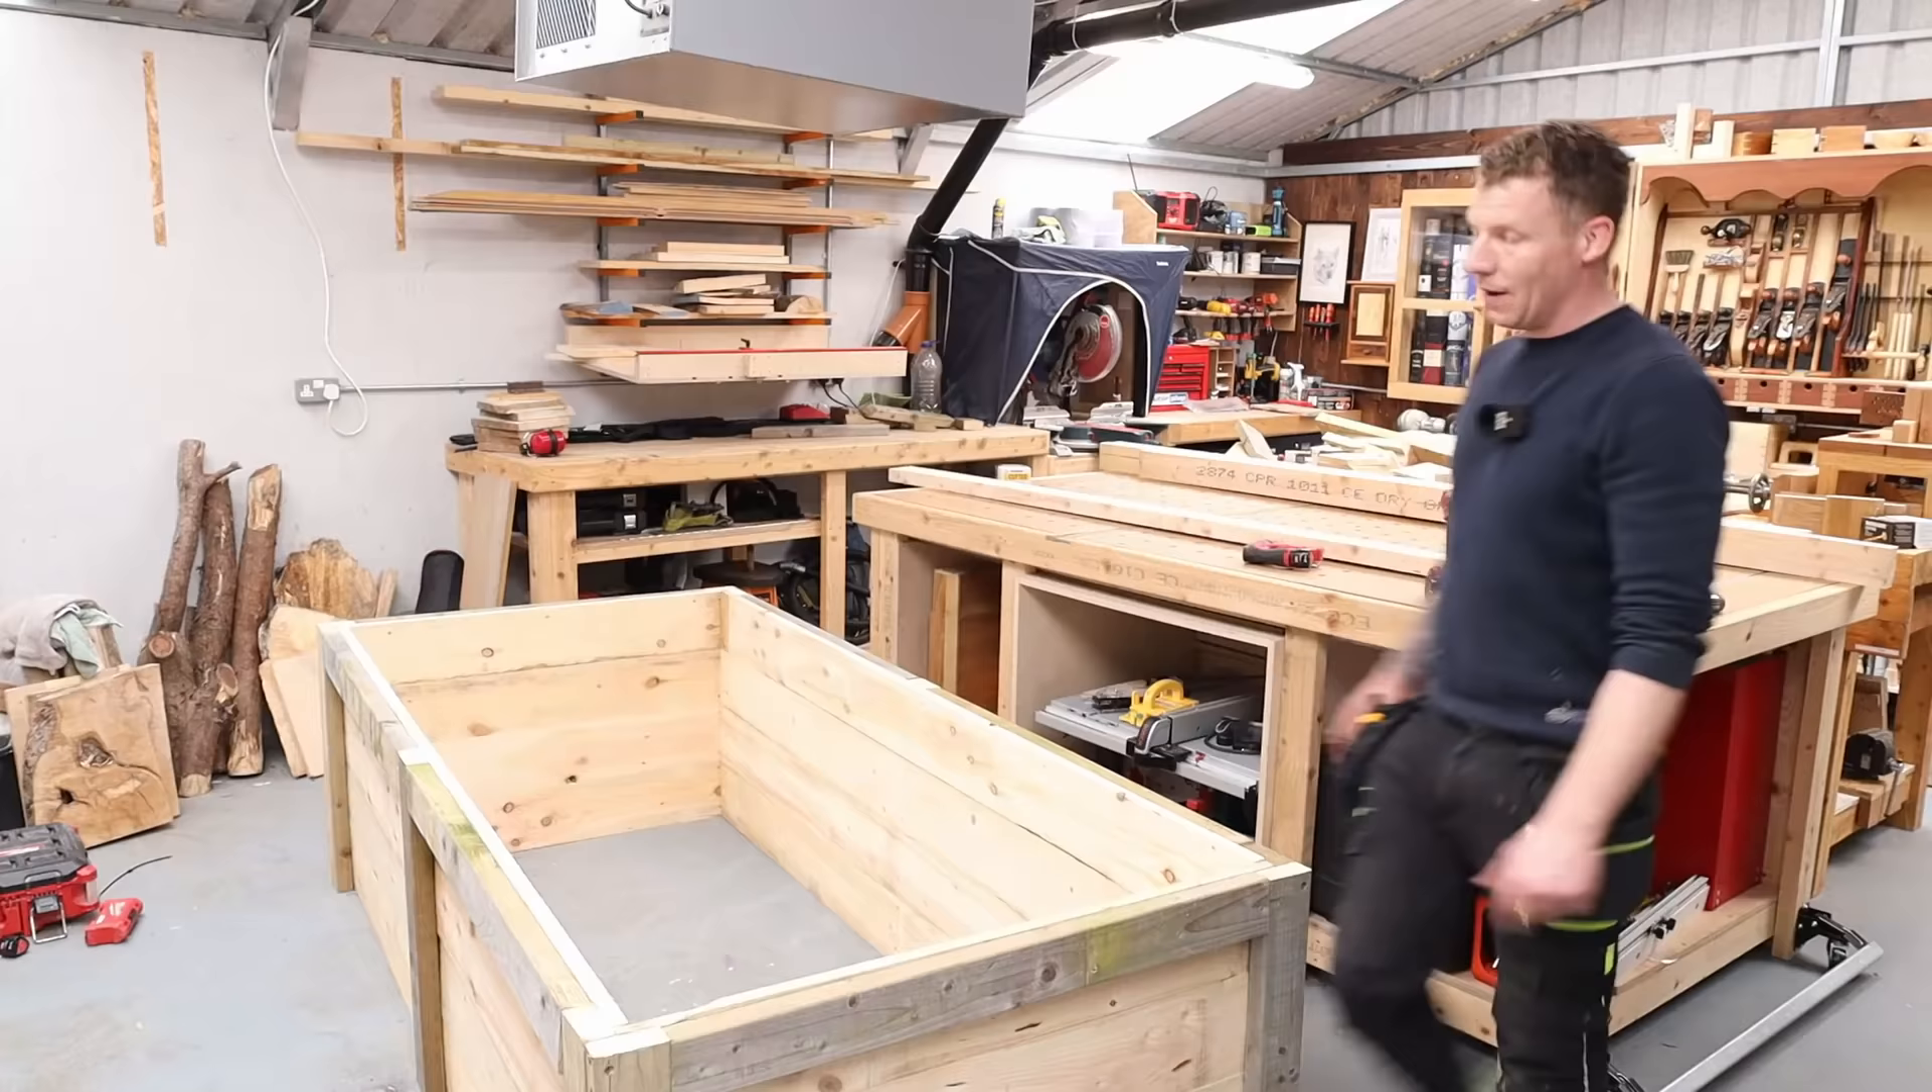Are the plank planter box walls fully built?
Yes.